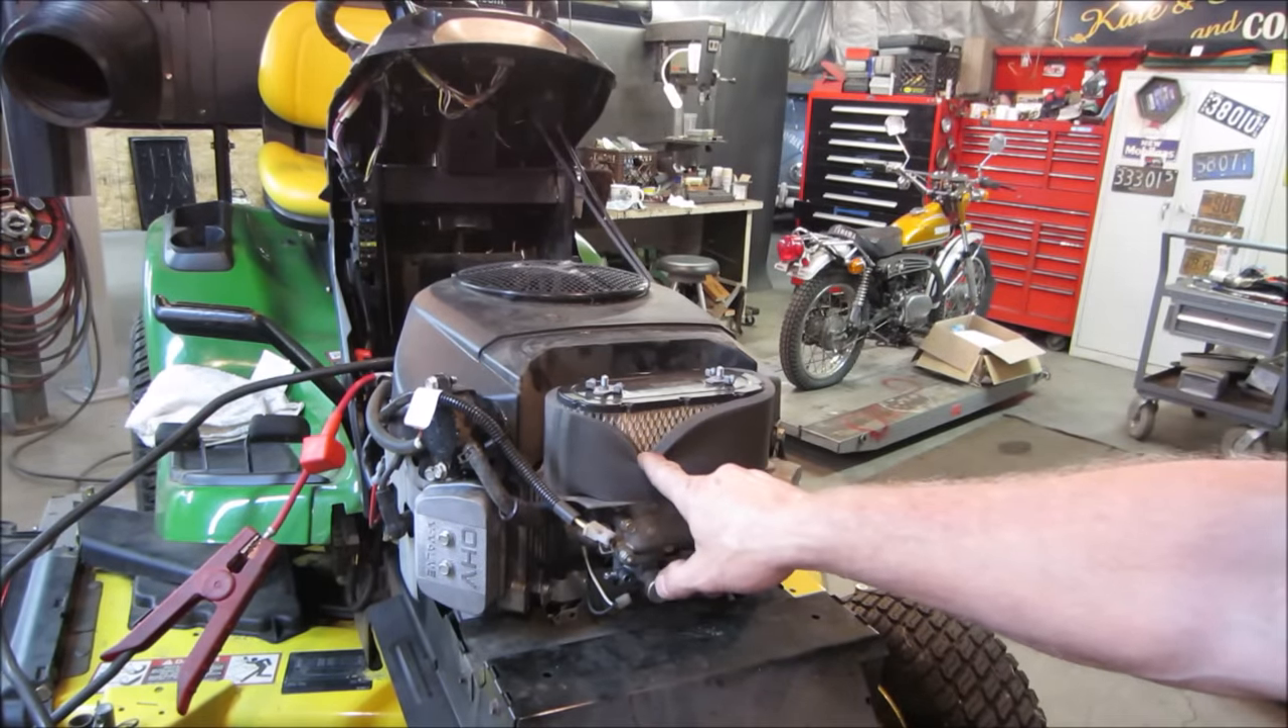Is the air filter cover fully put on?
No.